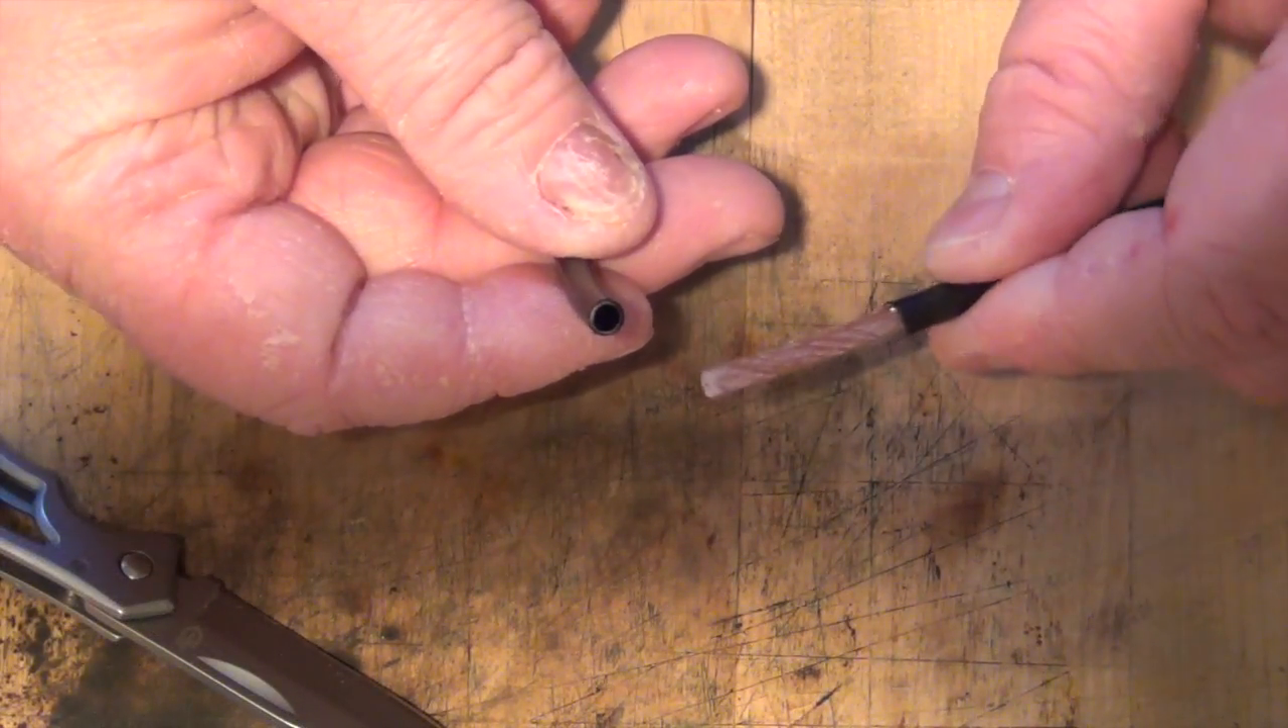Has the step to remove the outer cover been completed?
Yes.